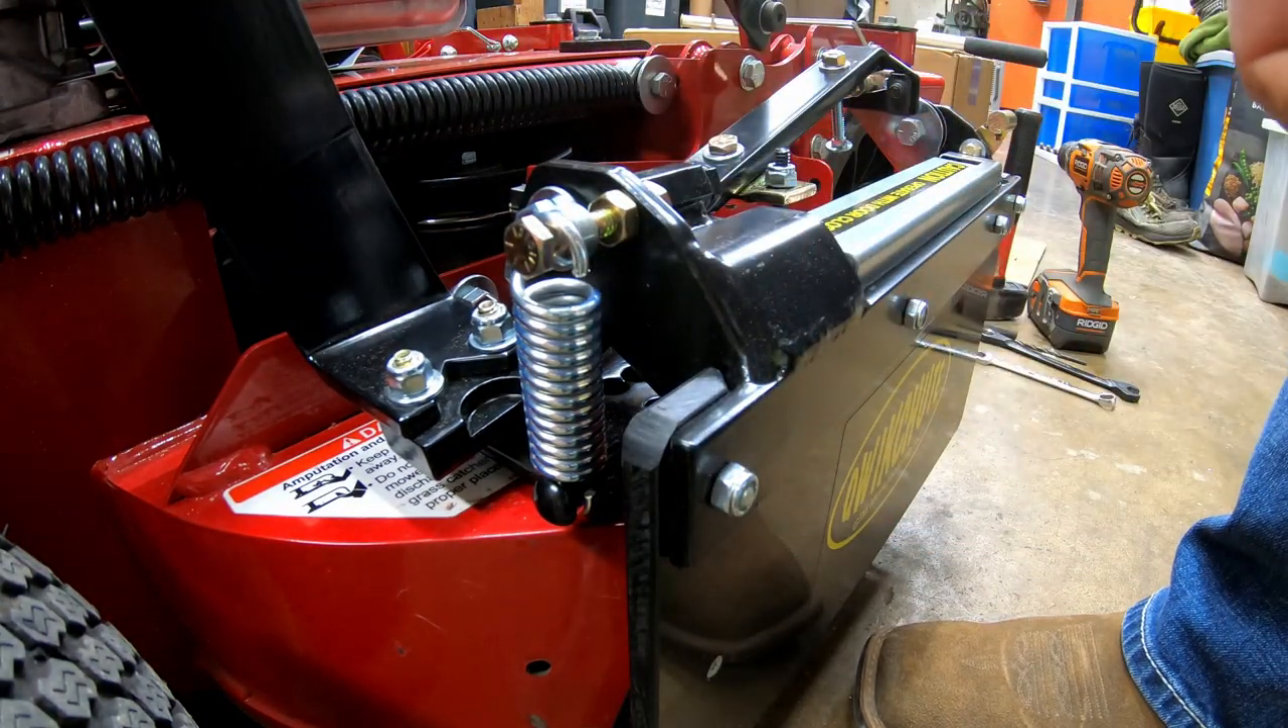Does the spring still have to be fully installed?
No.